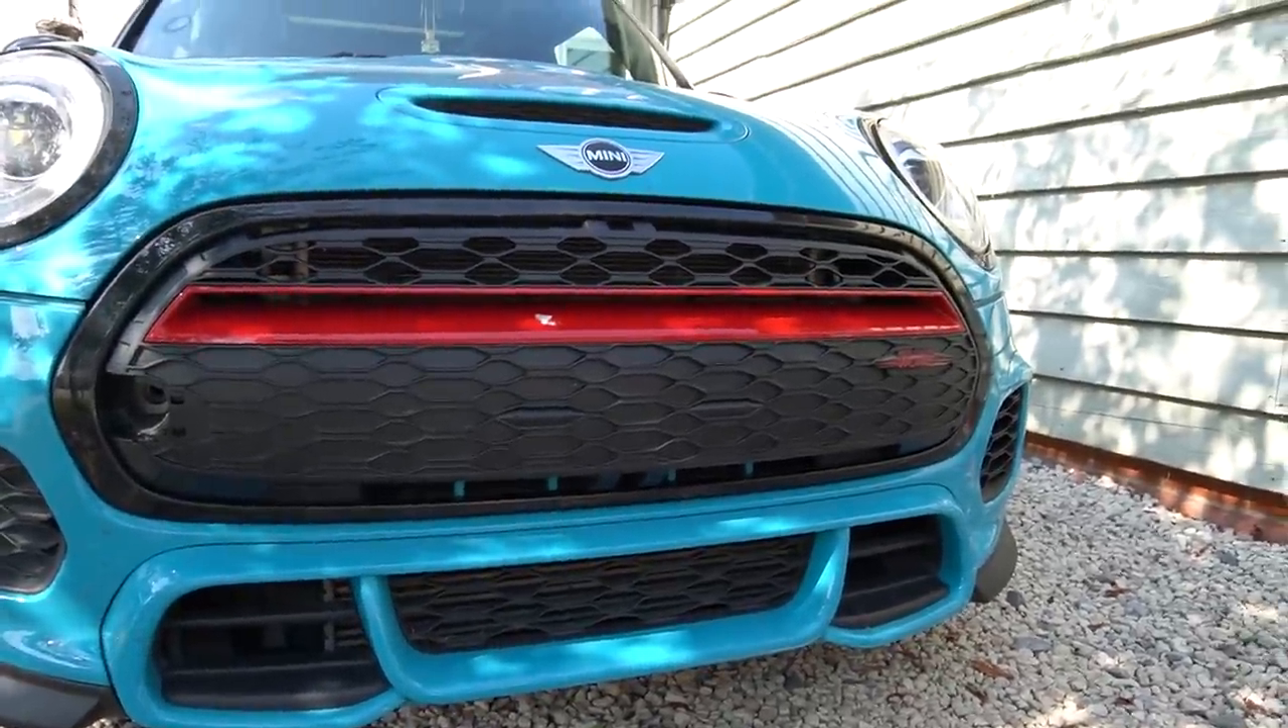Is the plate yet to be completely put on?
Yes.